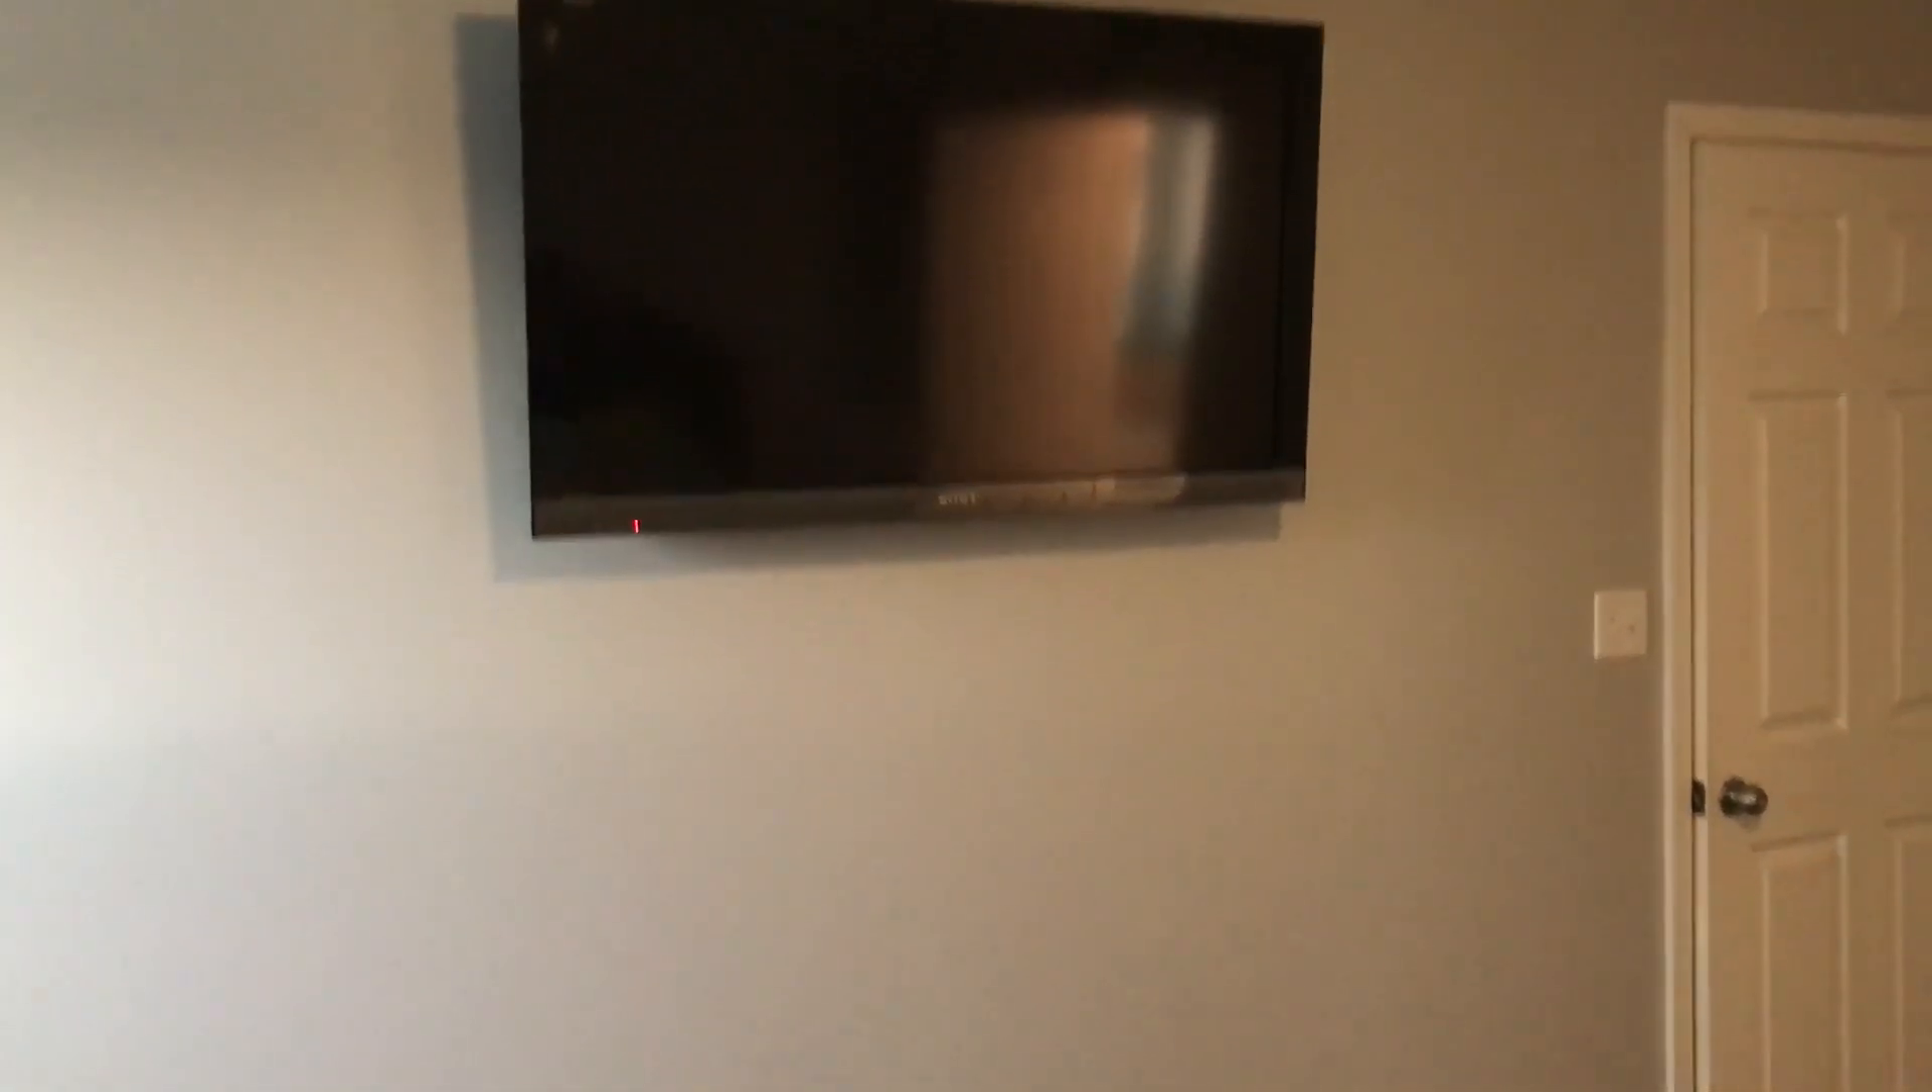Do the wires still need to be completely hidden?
No.